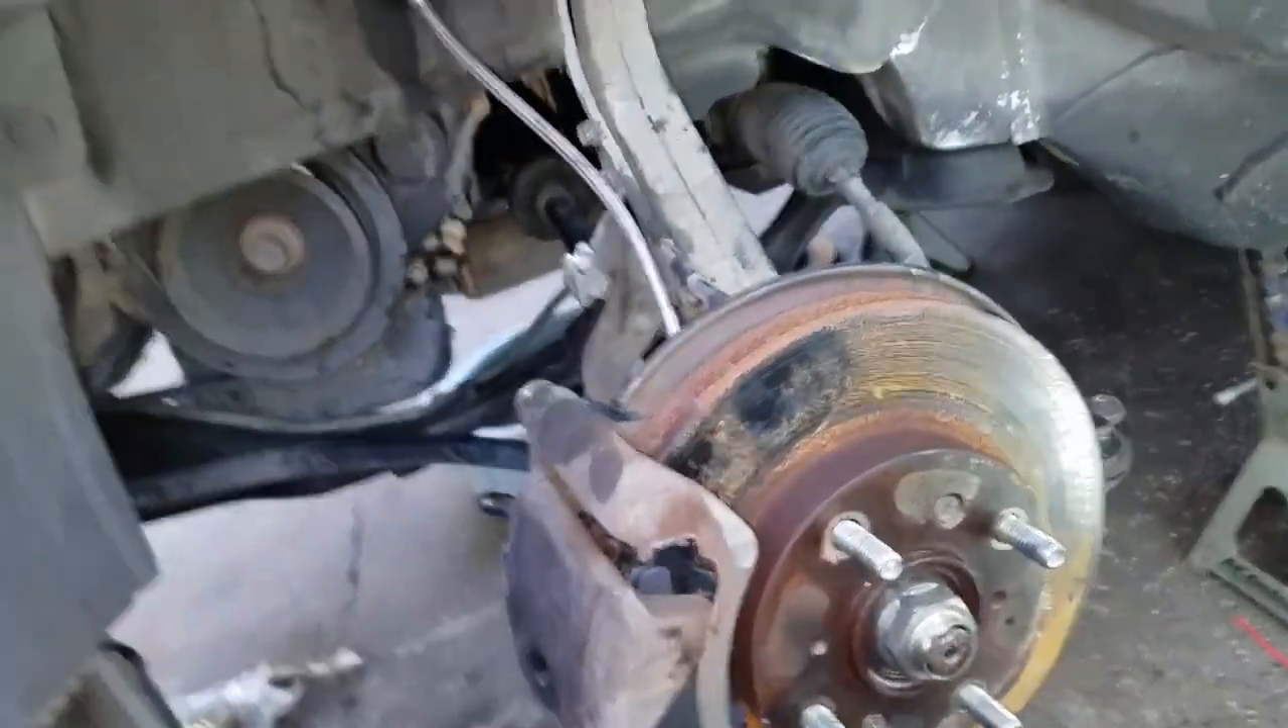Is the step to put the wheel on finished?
No.